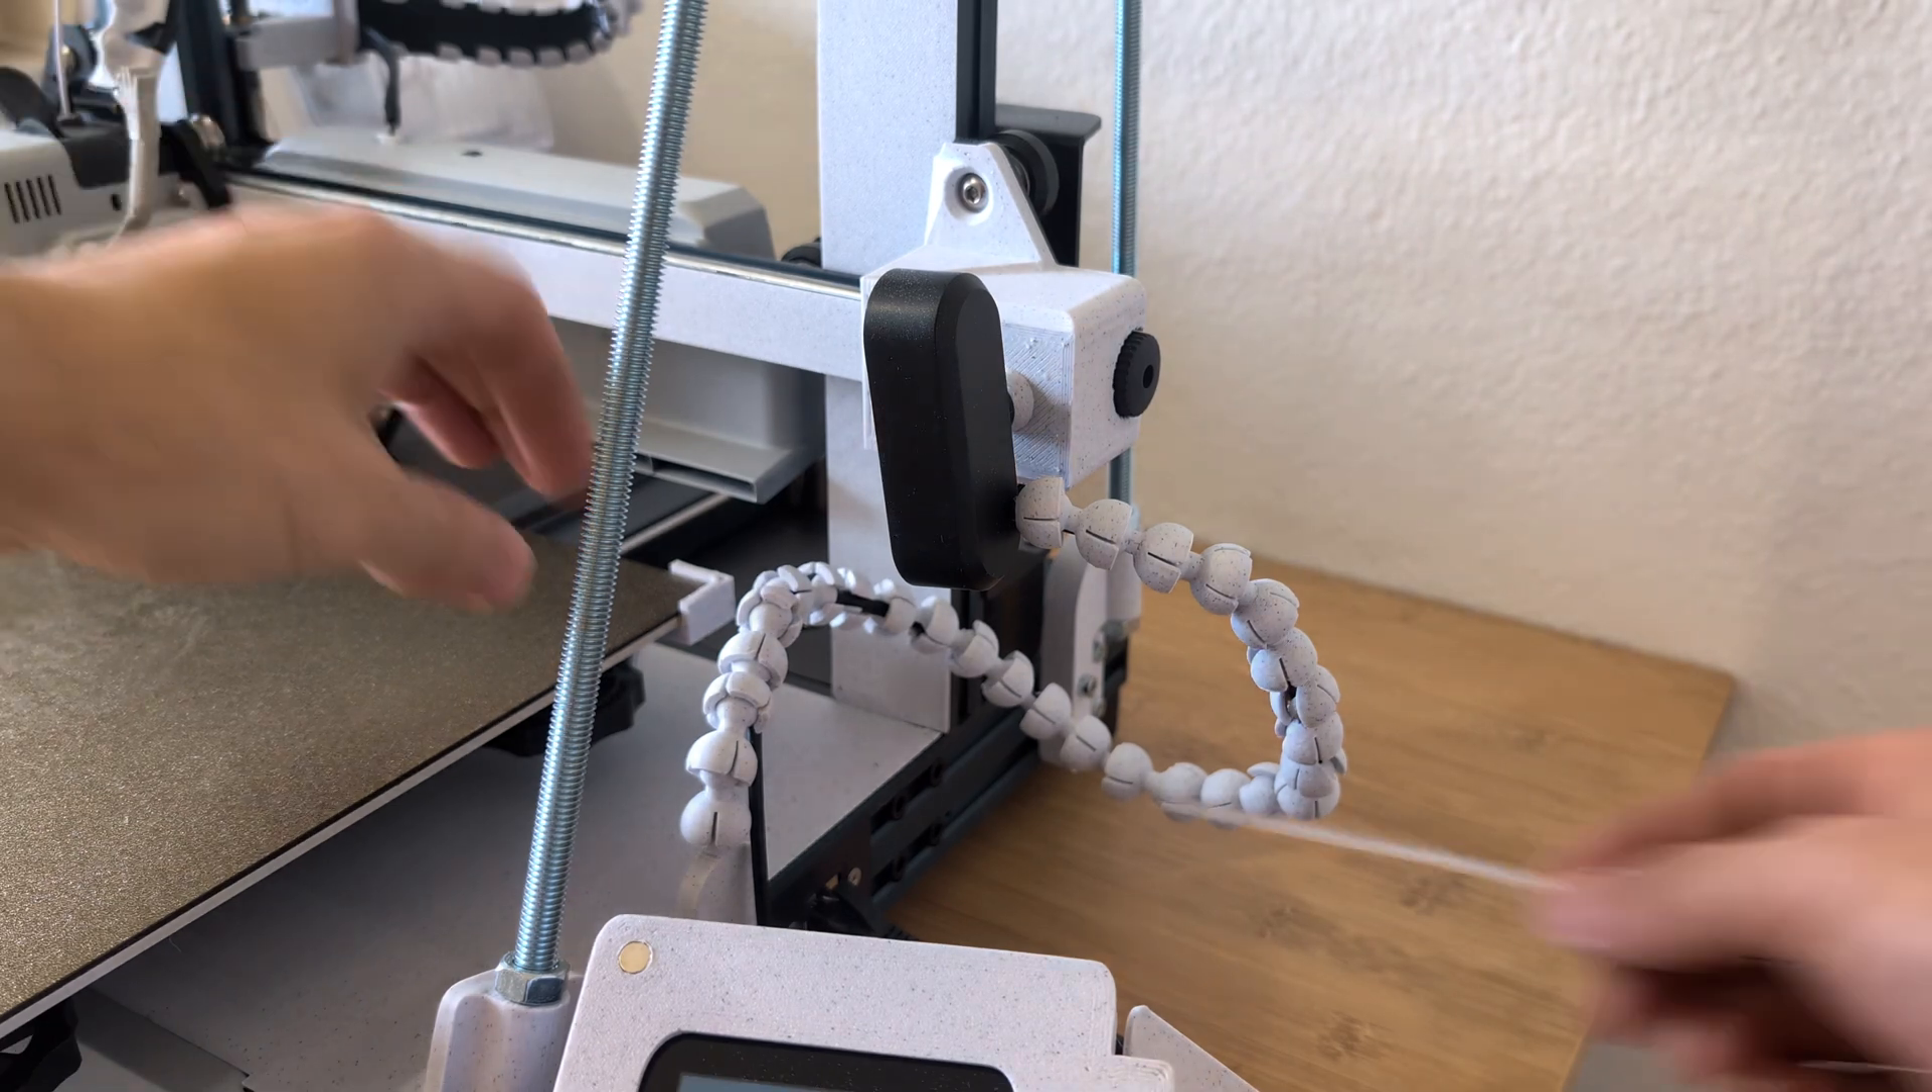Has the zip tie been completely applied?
No.